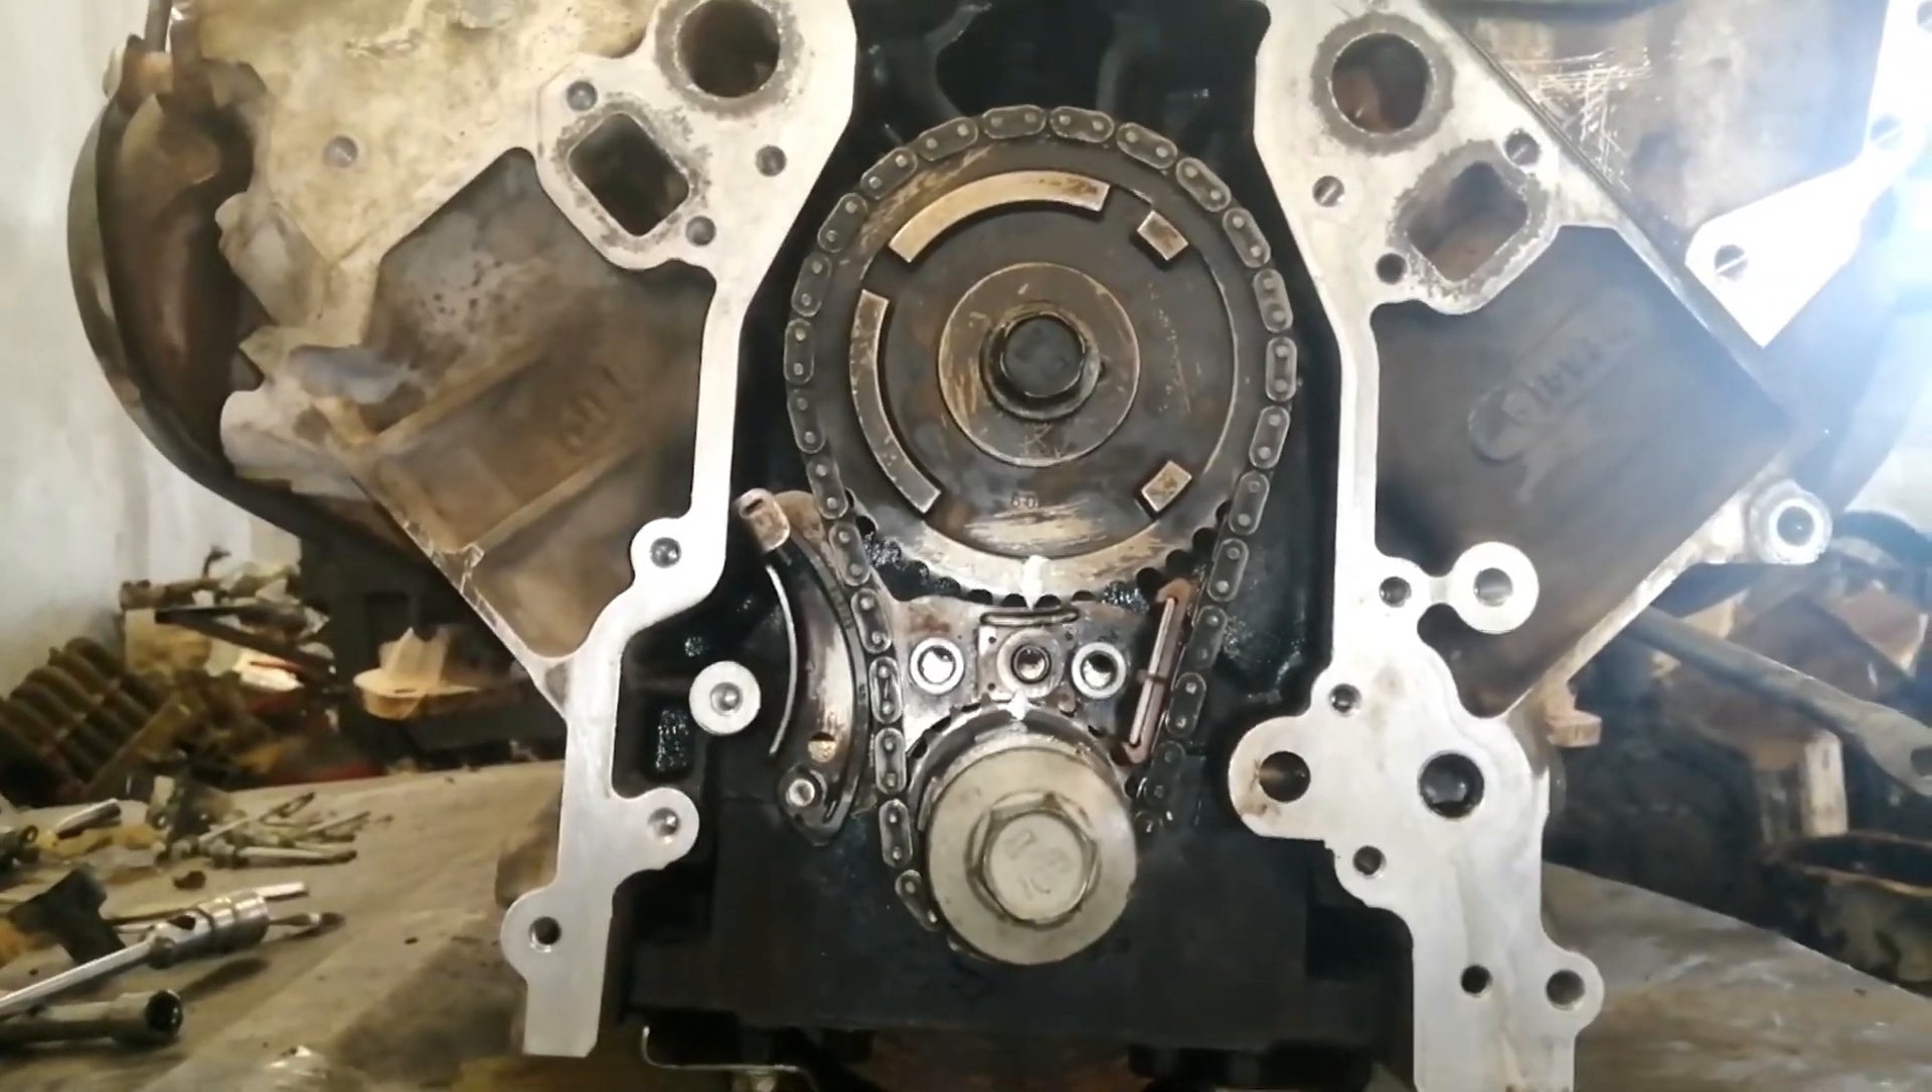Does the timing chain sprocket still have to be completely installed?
No.